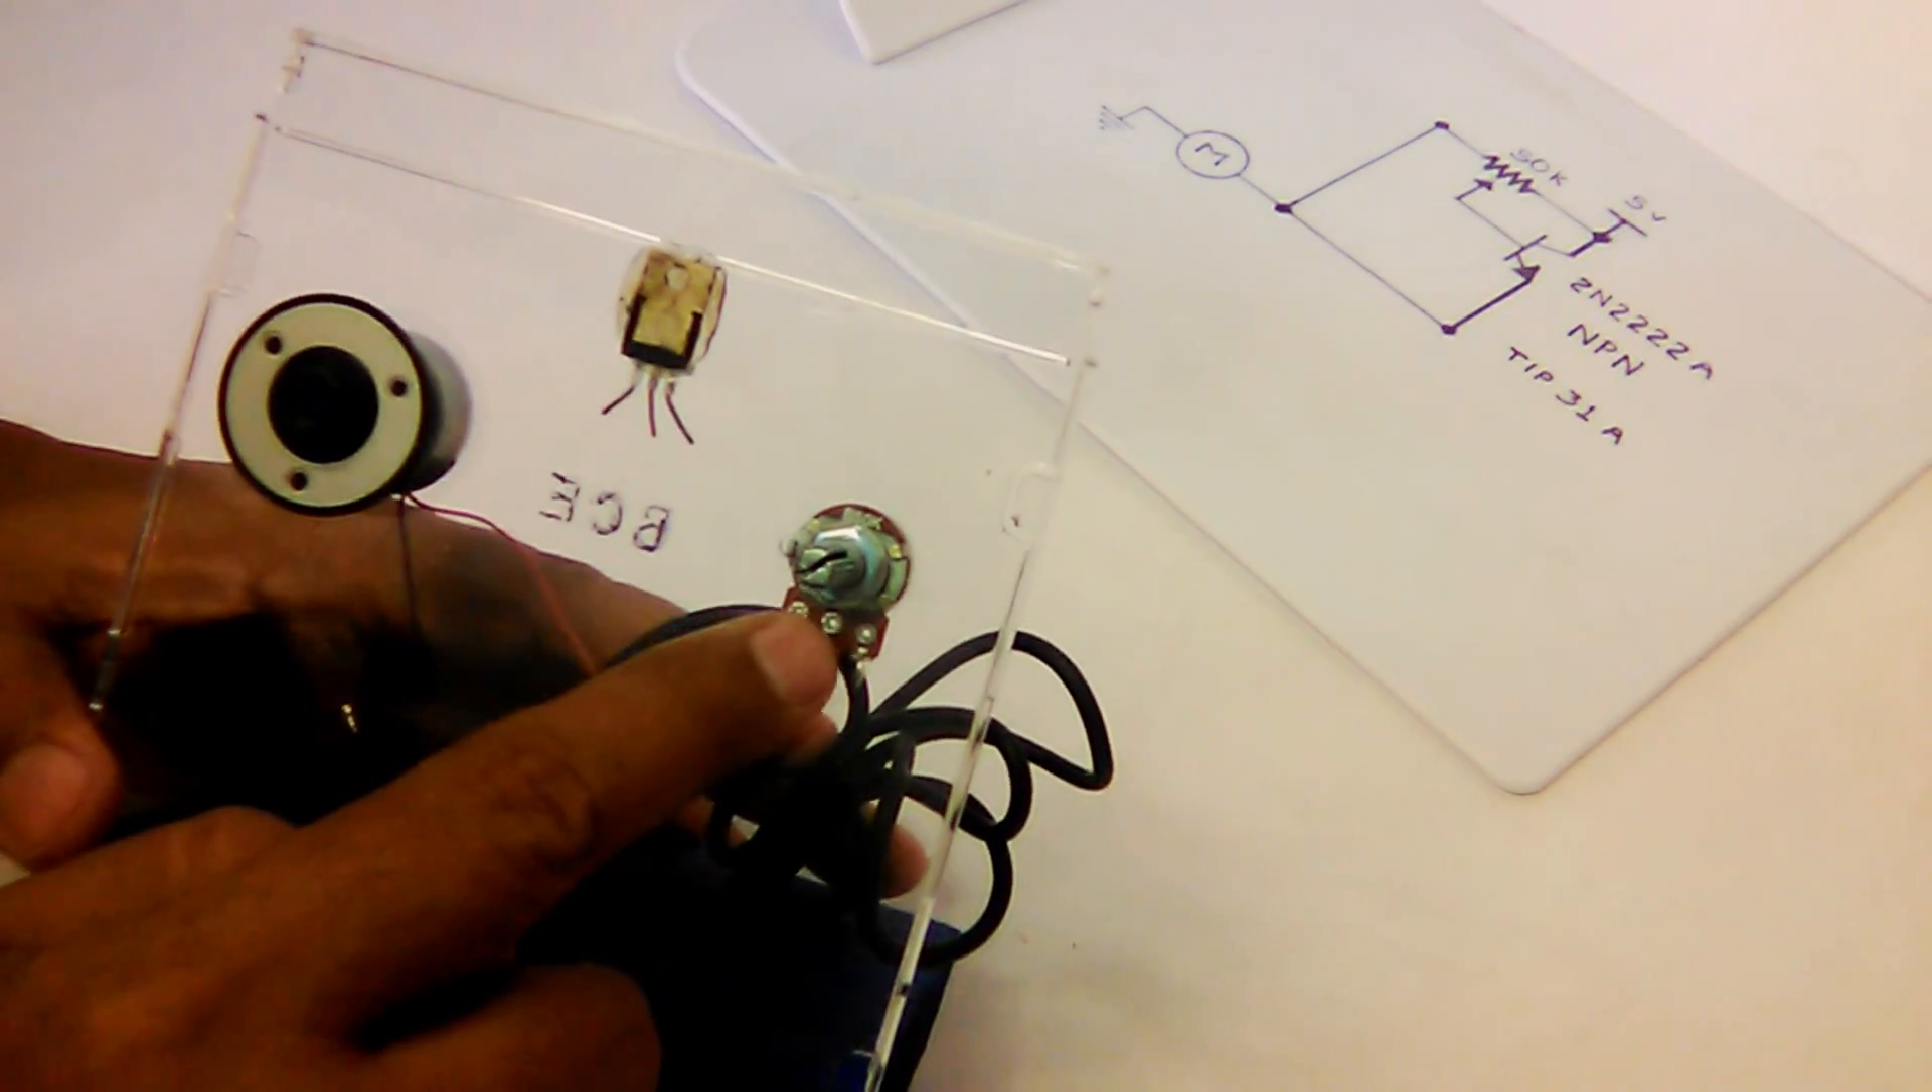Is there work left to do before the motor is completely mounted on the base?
No.